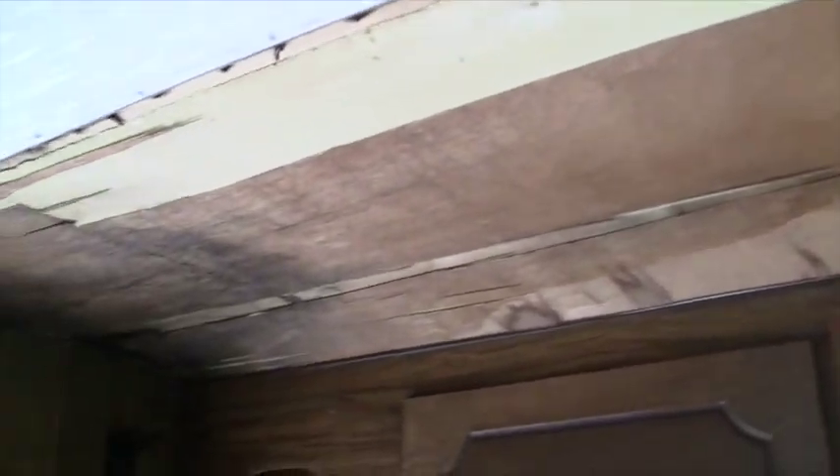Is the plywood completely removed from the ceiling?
No.